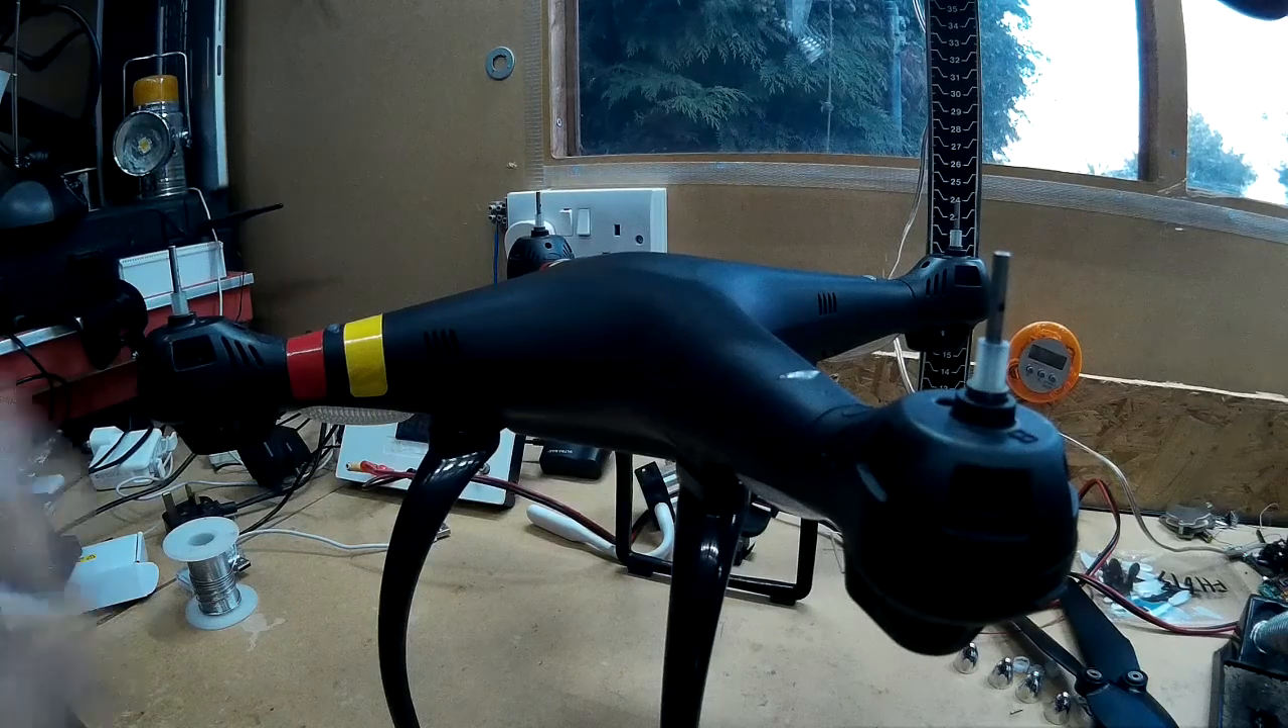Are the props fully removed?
Yes.